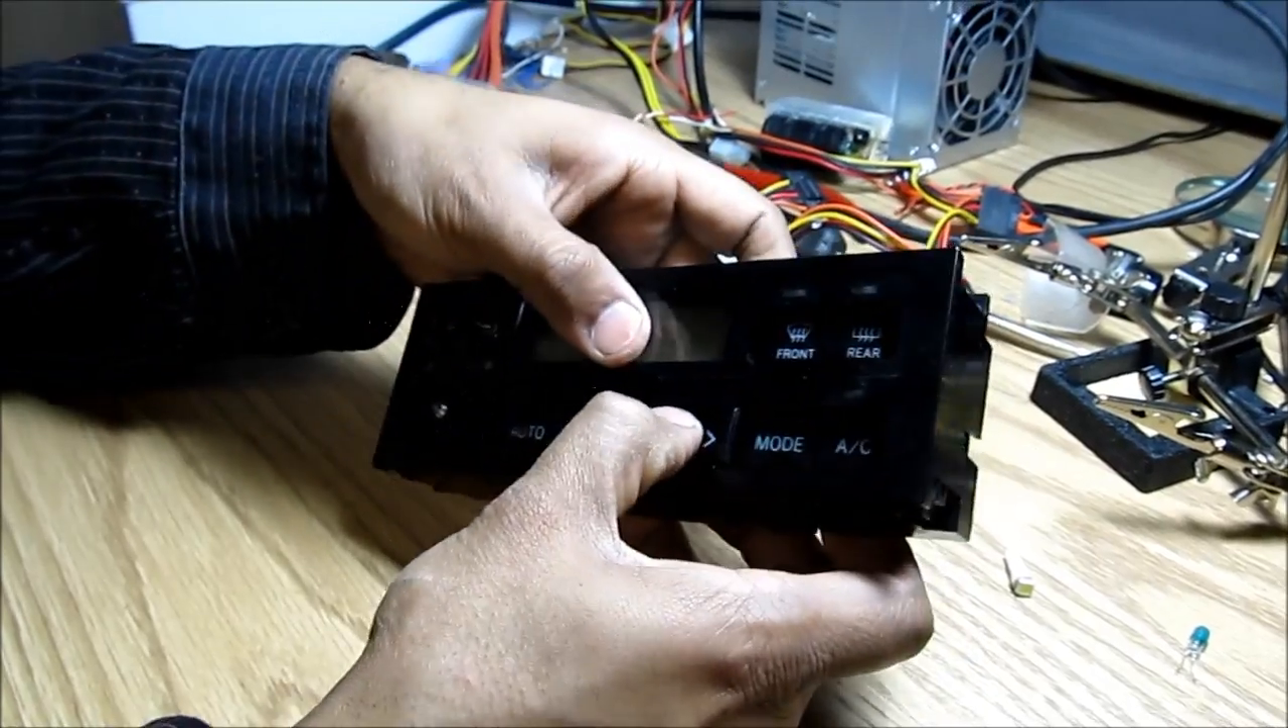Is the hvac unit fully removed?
Yes.